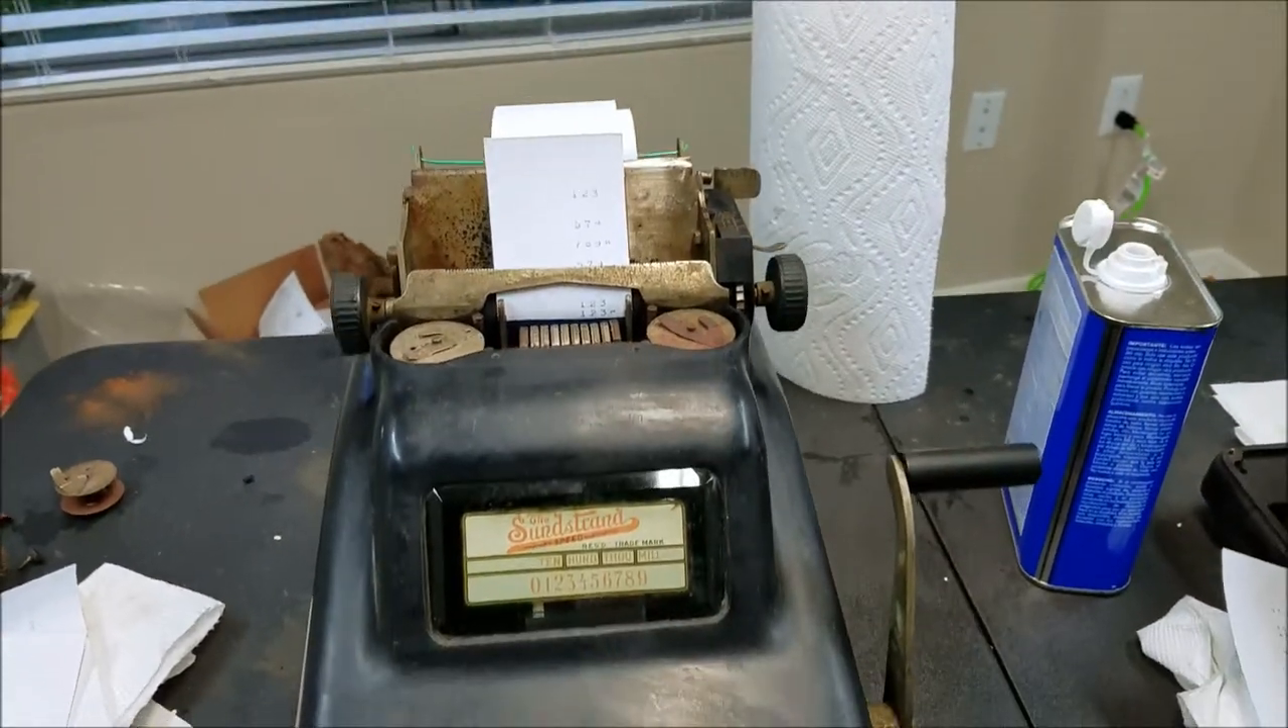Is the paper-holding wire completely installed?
Yes.